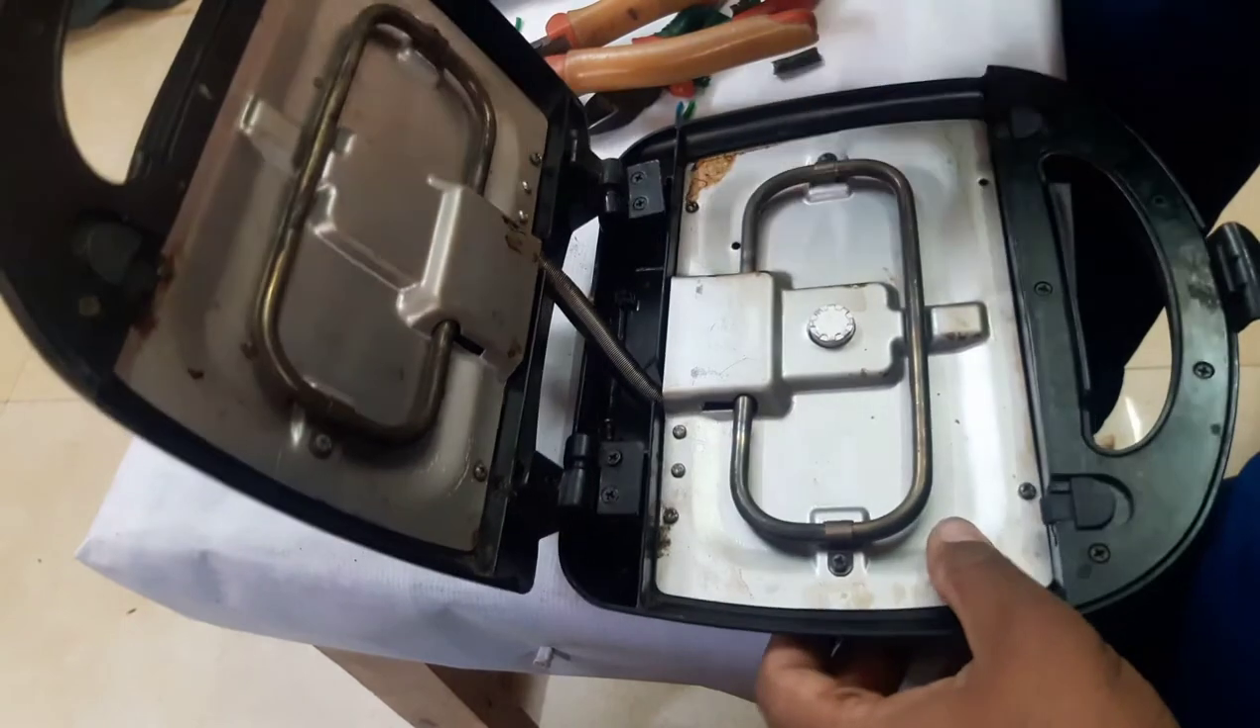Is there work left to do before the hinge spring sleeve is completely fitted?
No.